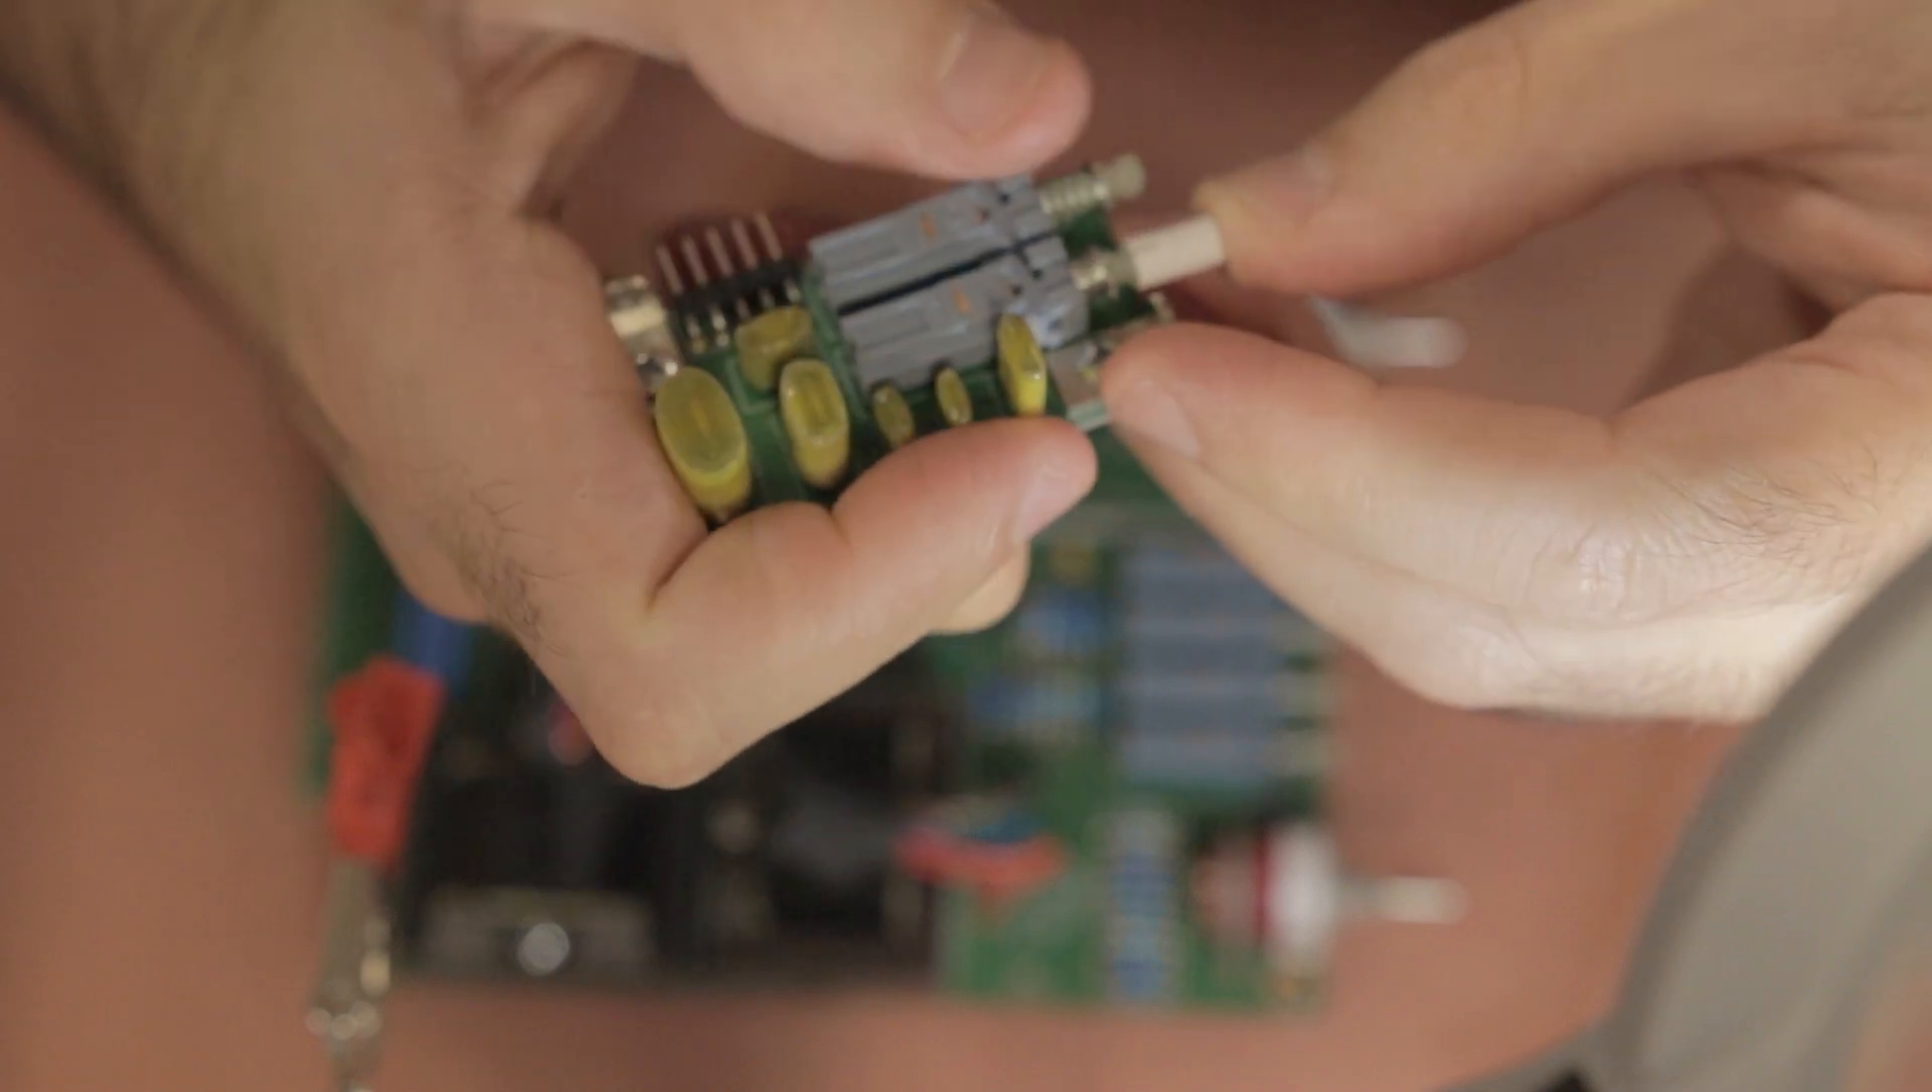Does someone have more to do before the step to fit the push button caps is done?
Yes.